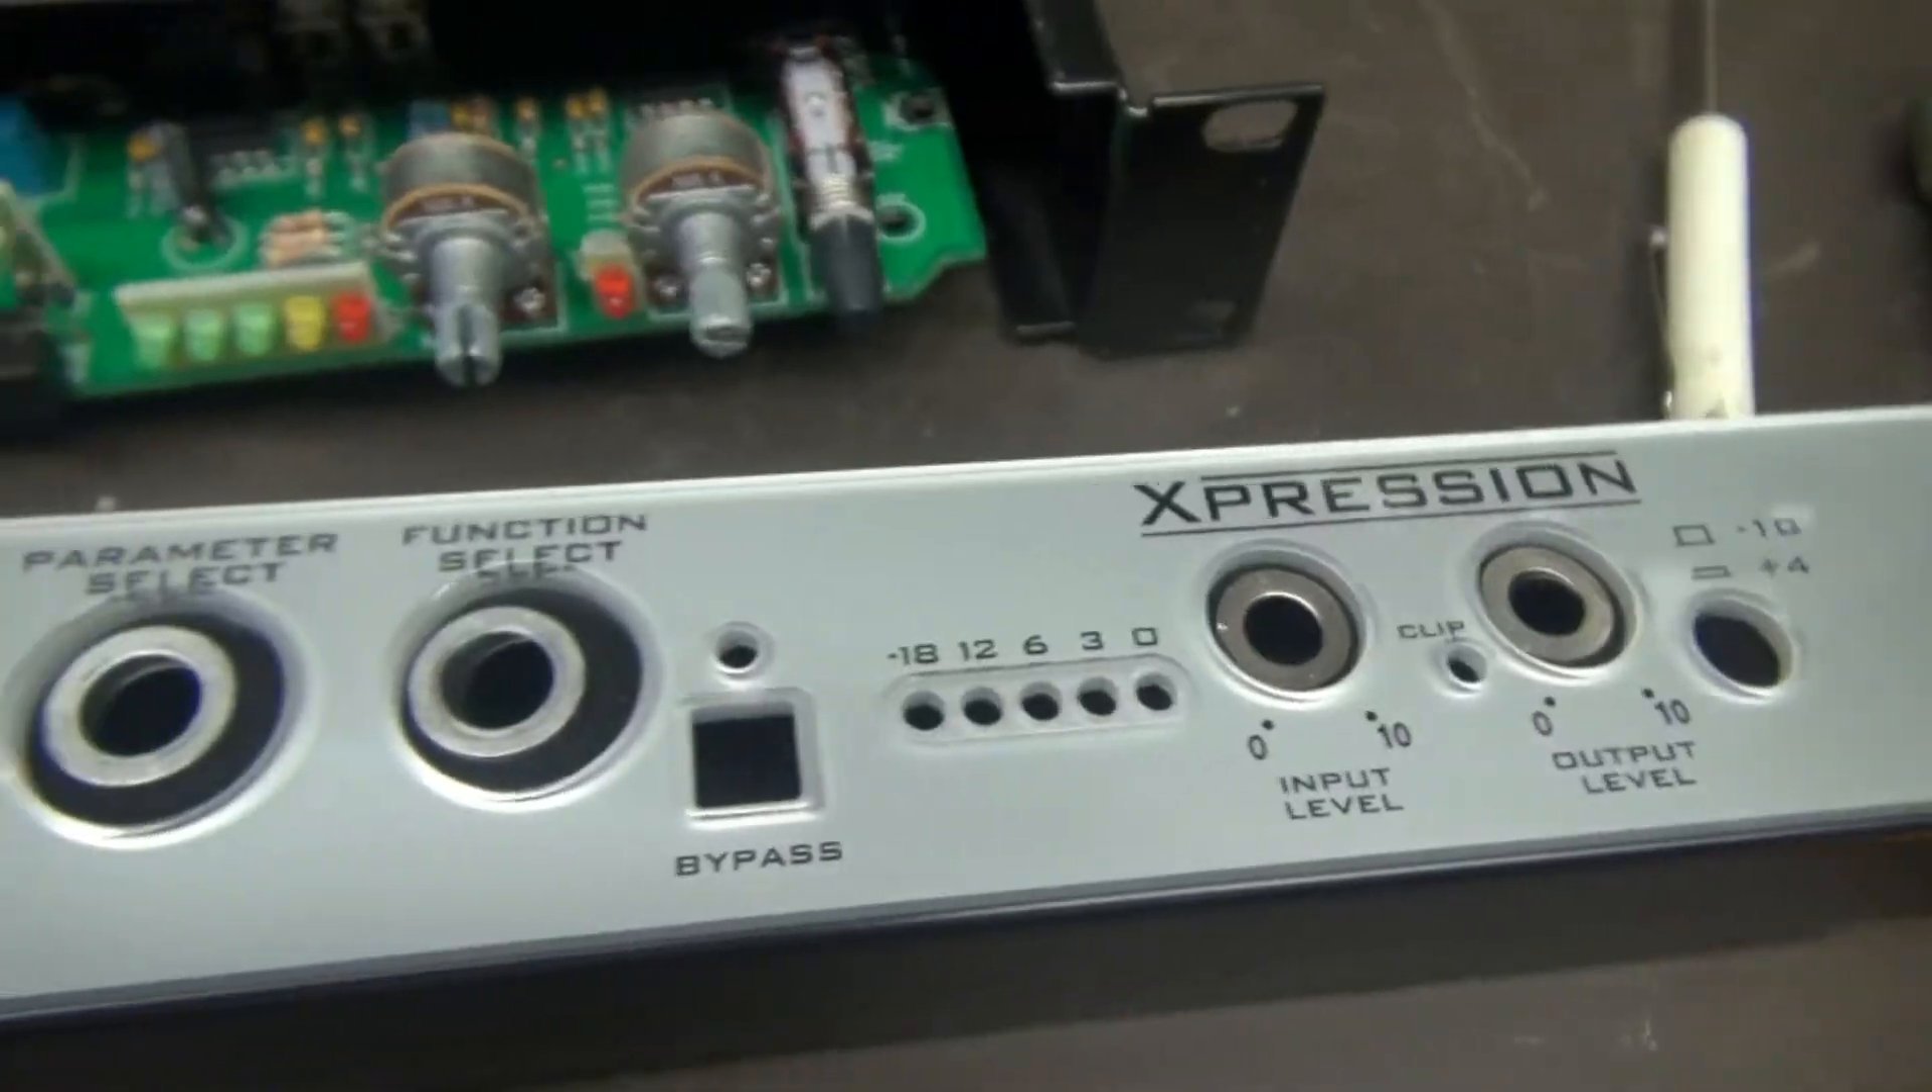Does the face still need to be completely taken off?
No.